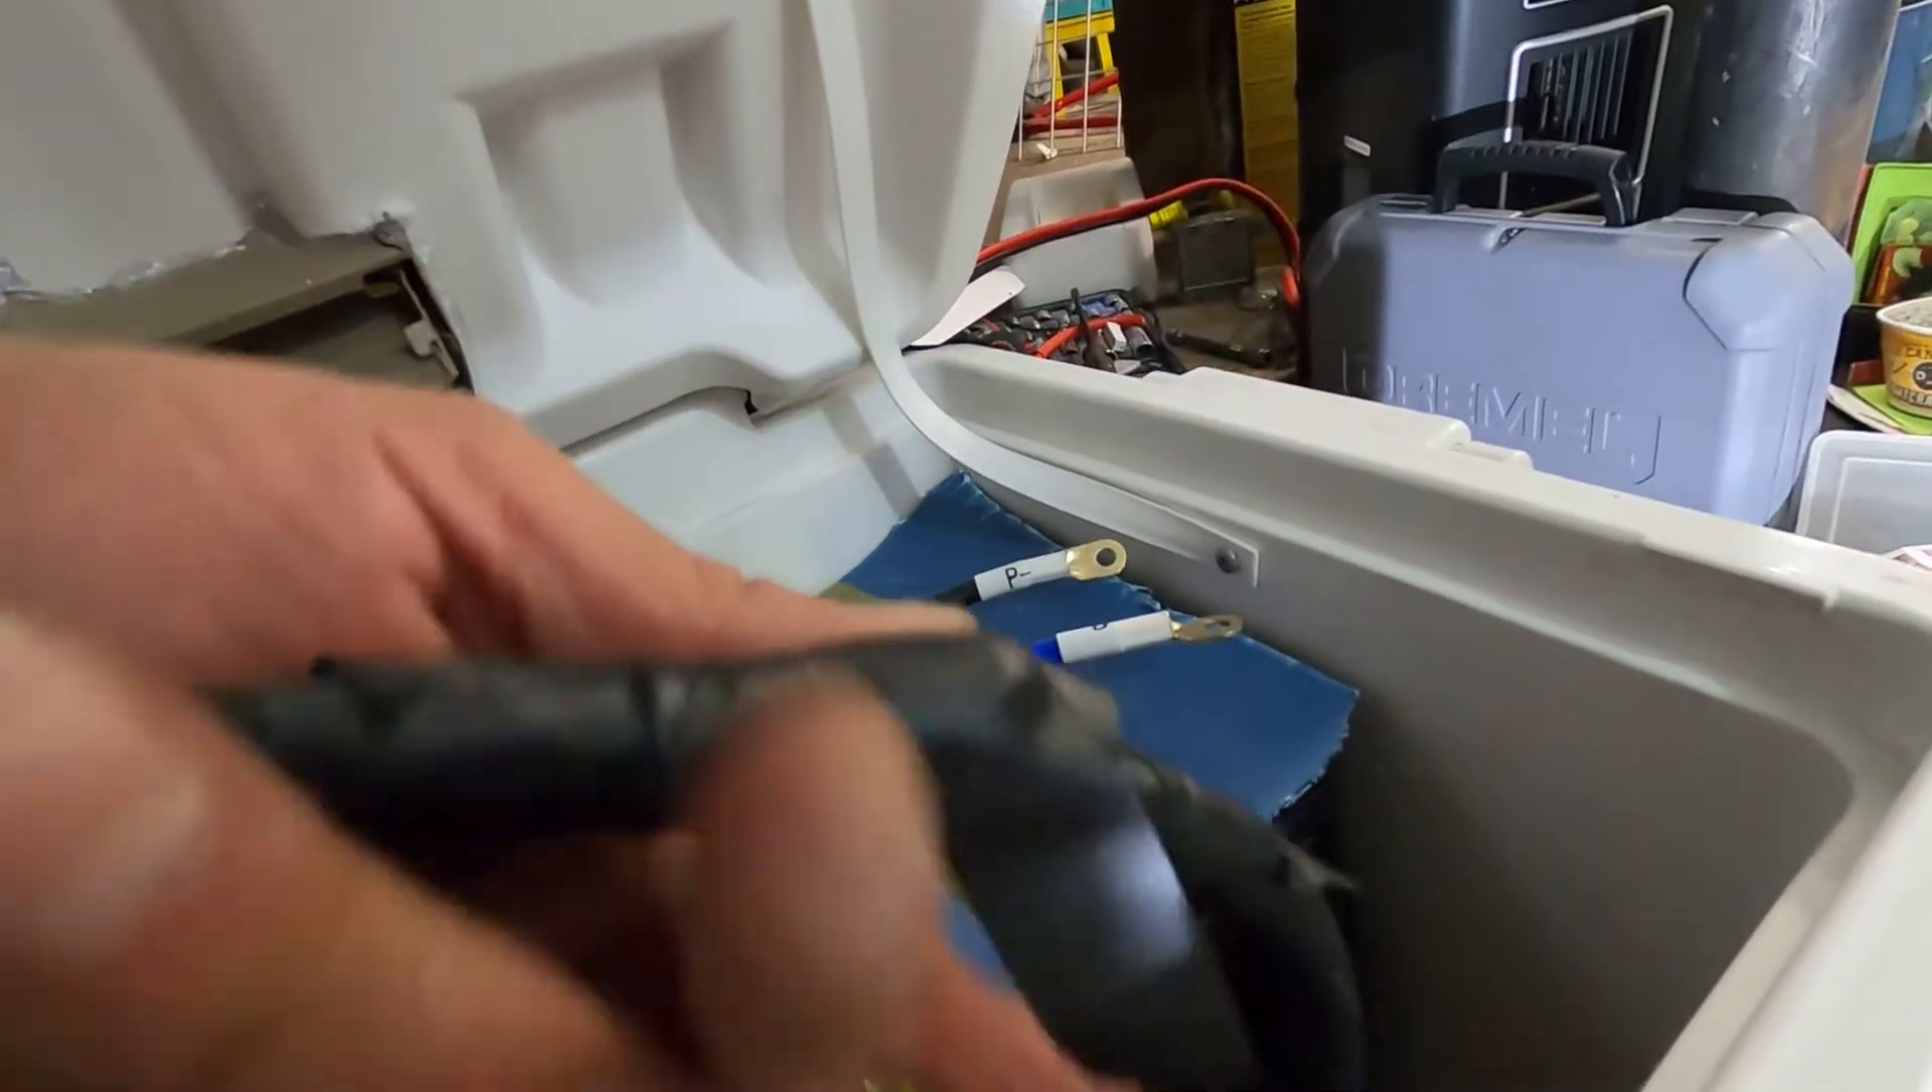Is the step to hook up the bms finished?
No.